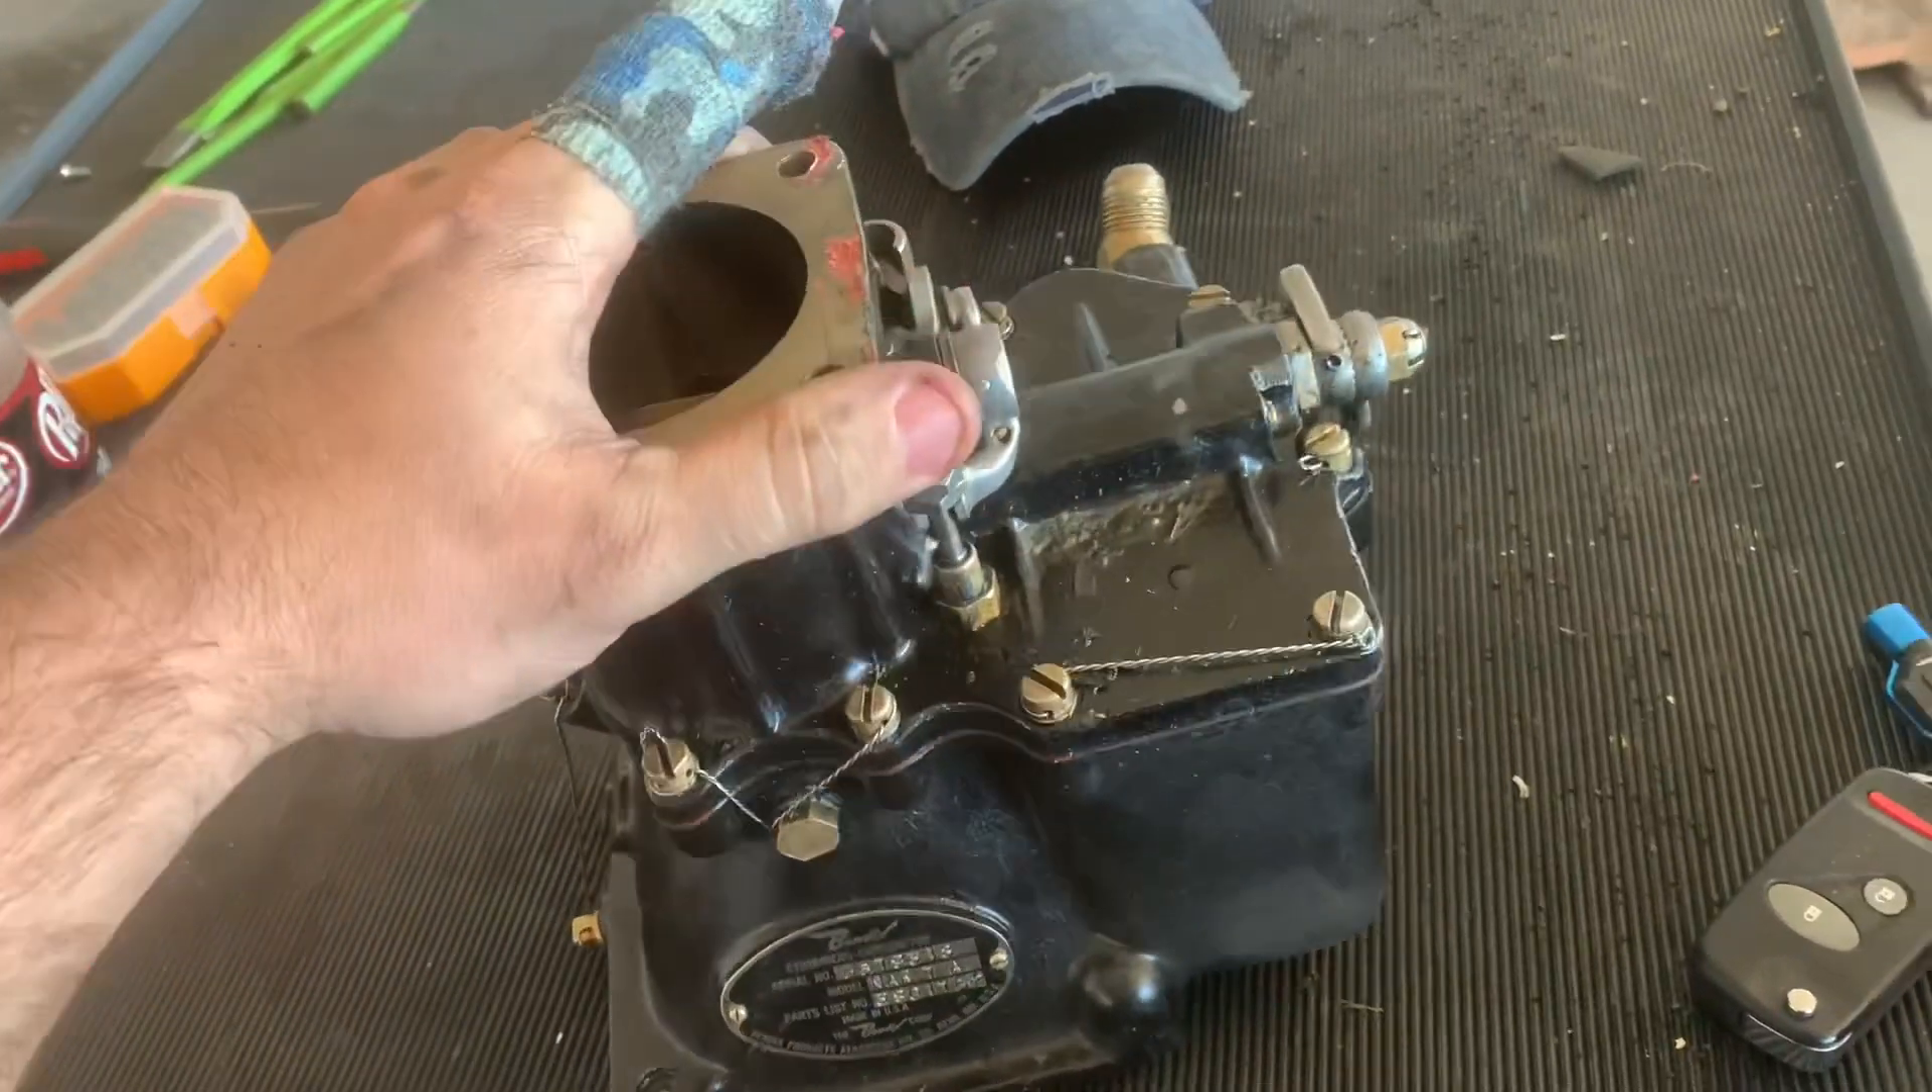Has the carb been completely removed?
Yes.